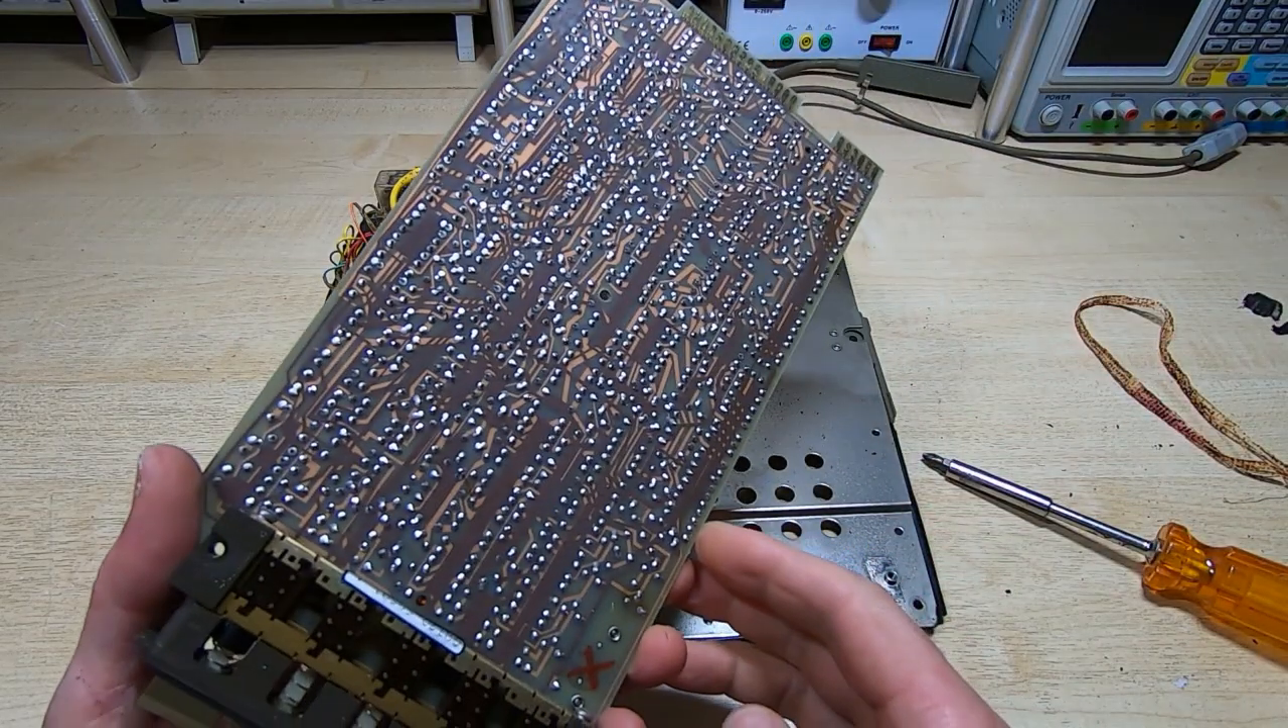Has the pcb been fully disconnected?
Yes.